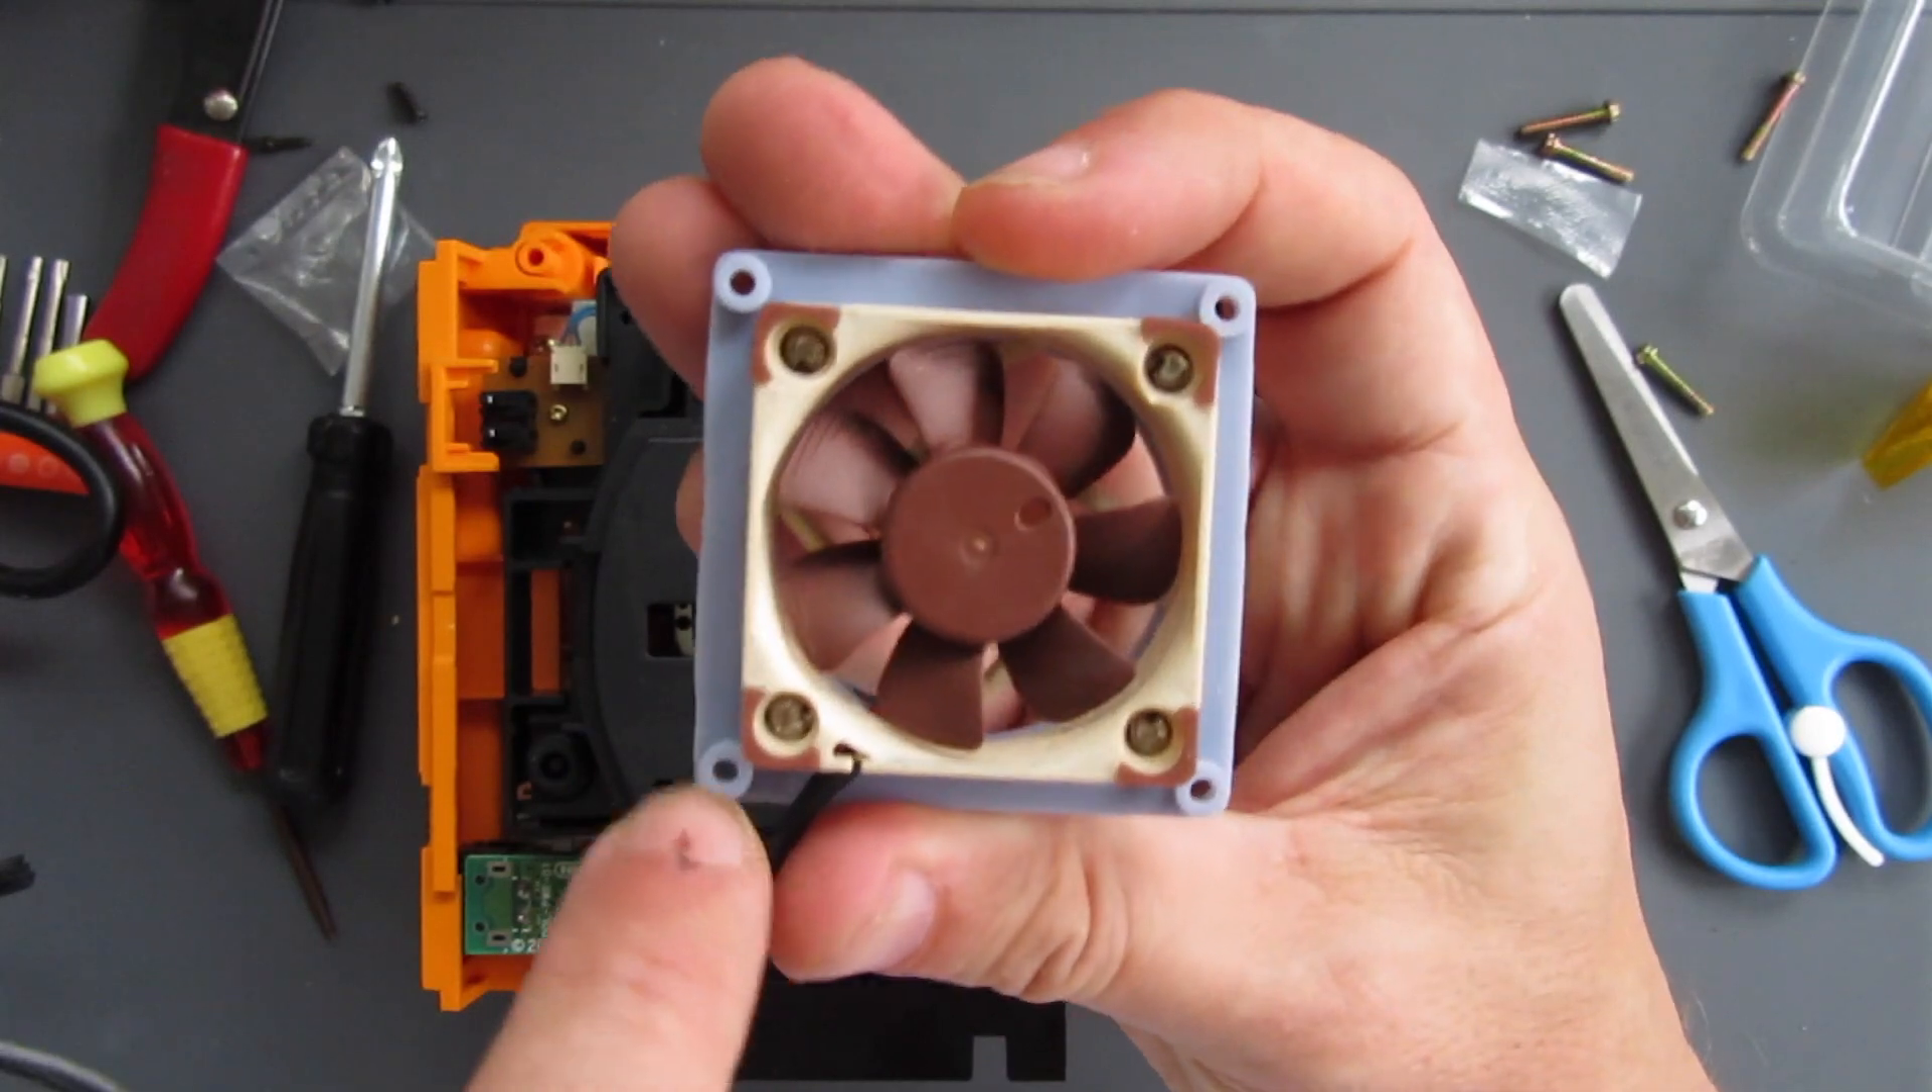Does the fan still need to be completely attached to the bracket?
No.